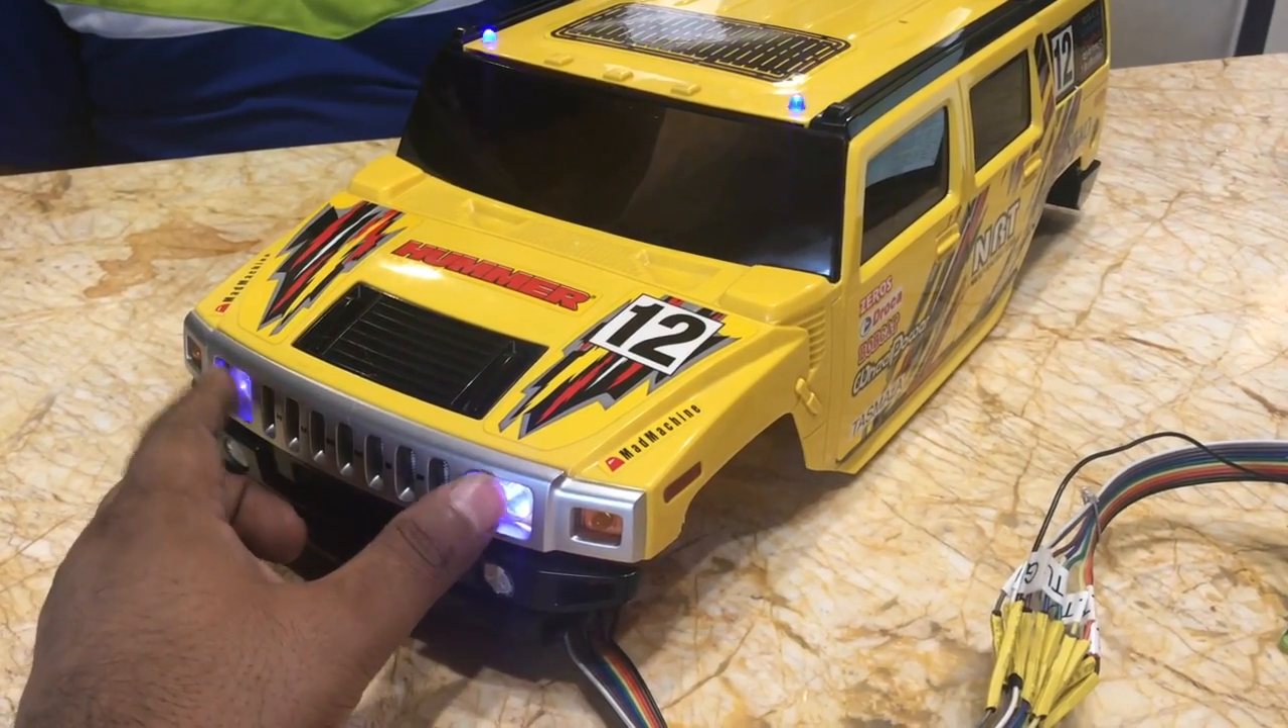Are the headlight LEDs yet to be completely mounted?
No.